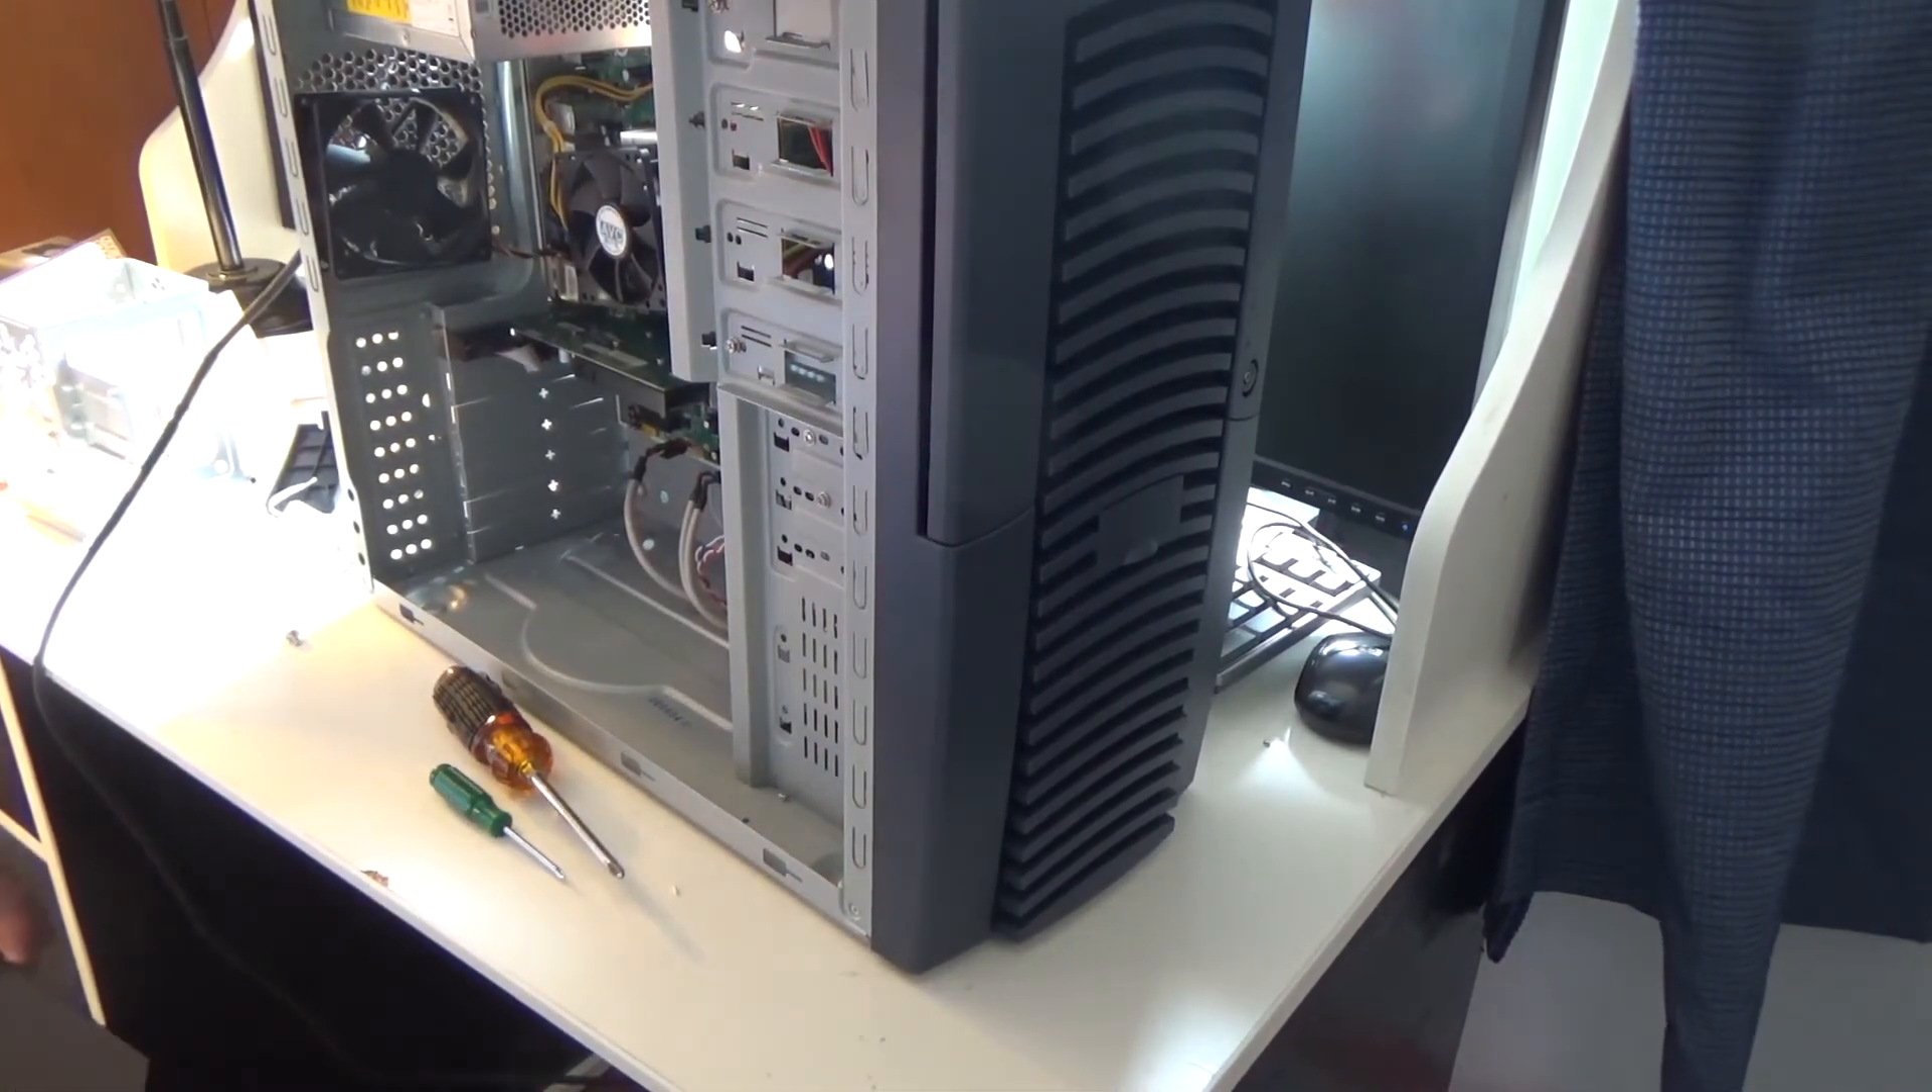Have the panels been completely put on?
No.